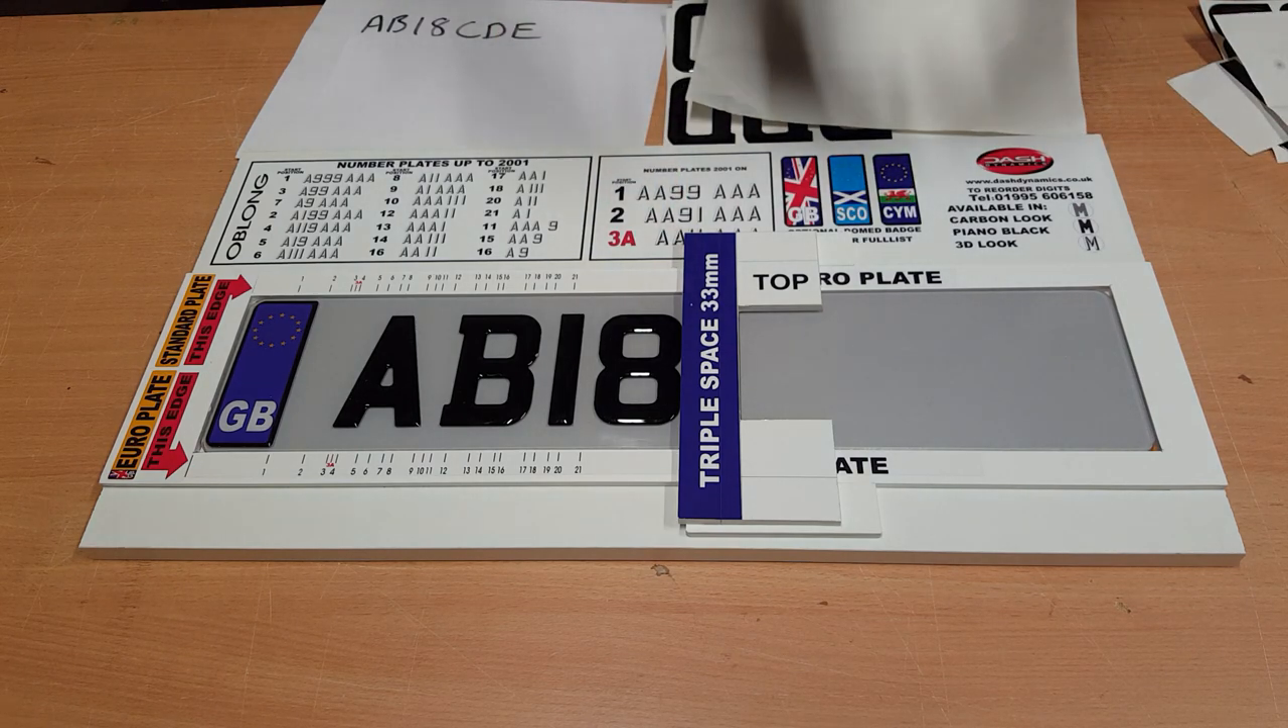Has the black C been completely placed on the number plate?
No.